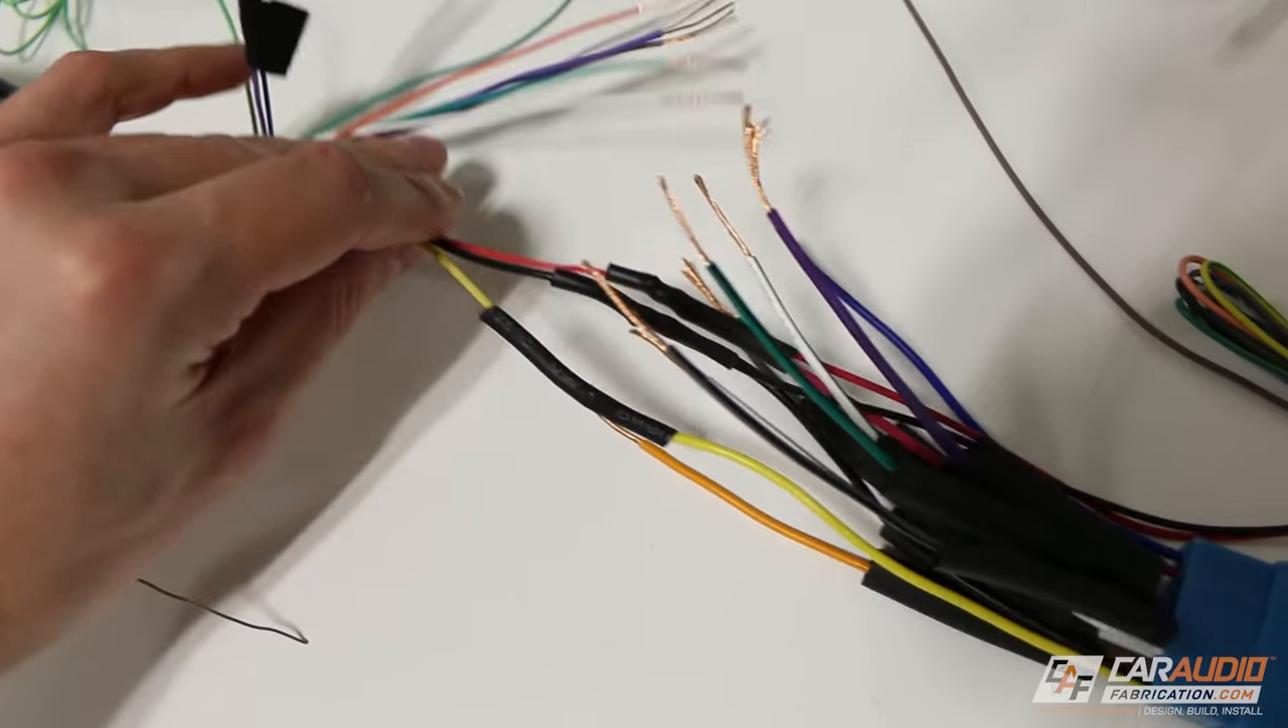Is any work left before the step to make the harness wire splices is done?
Yes.